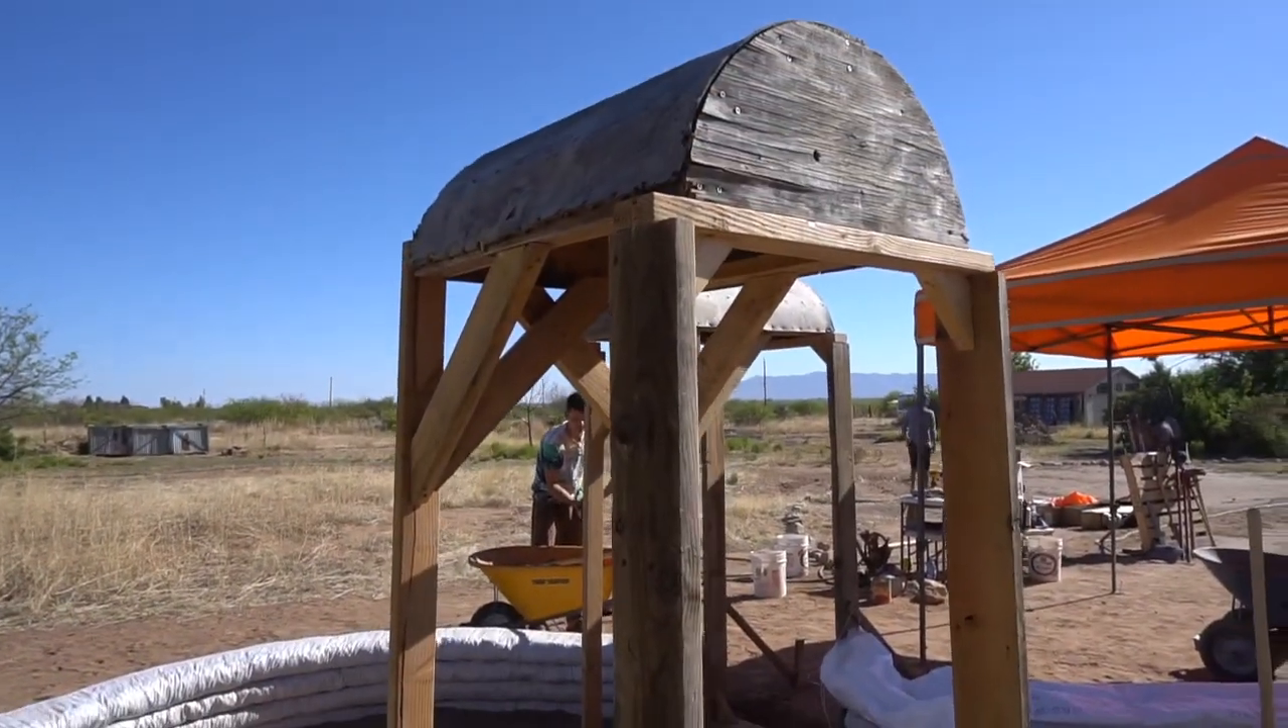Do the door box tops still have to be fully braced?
No.